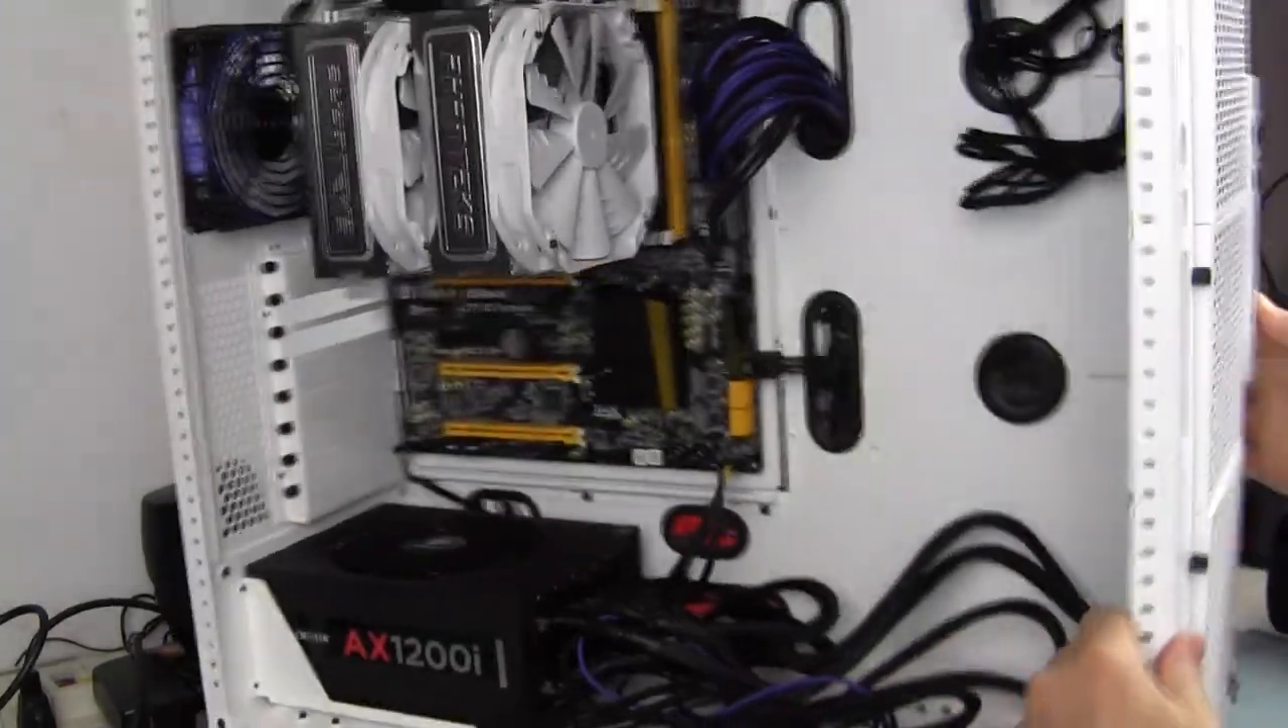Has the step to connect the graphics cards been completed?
No.